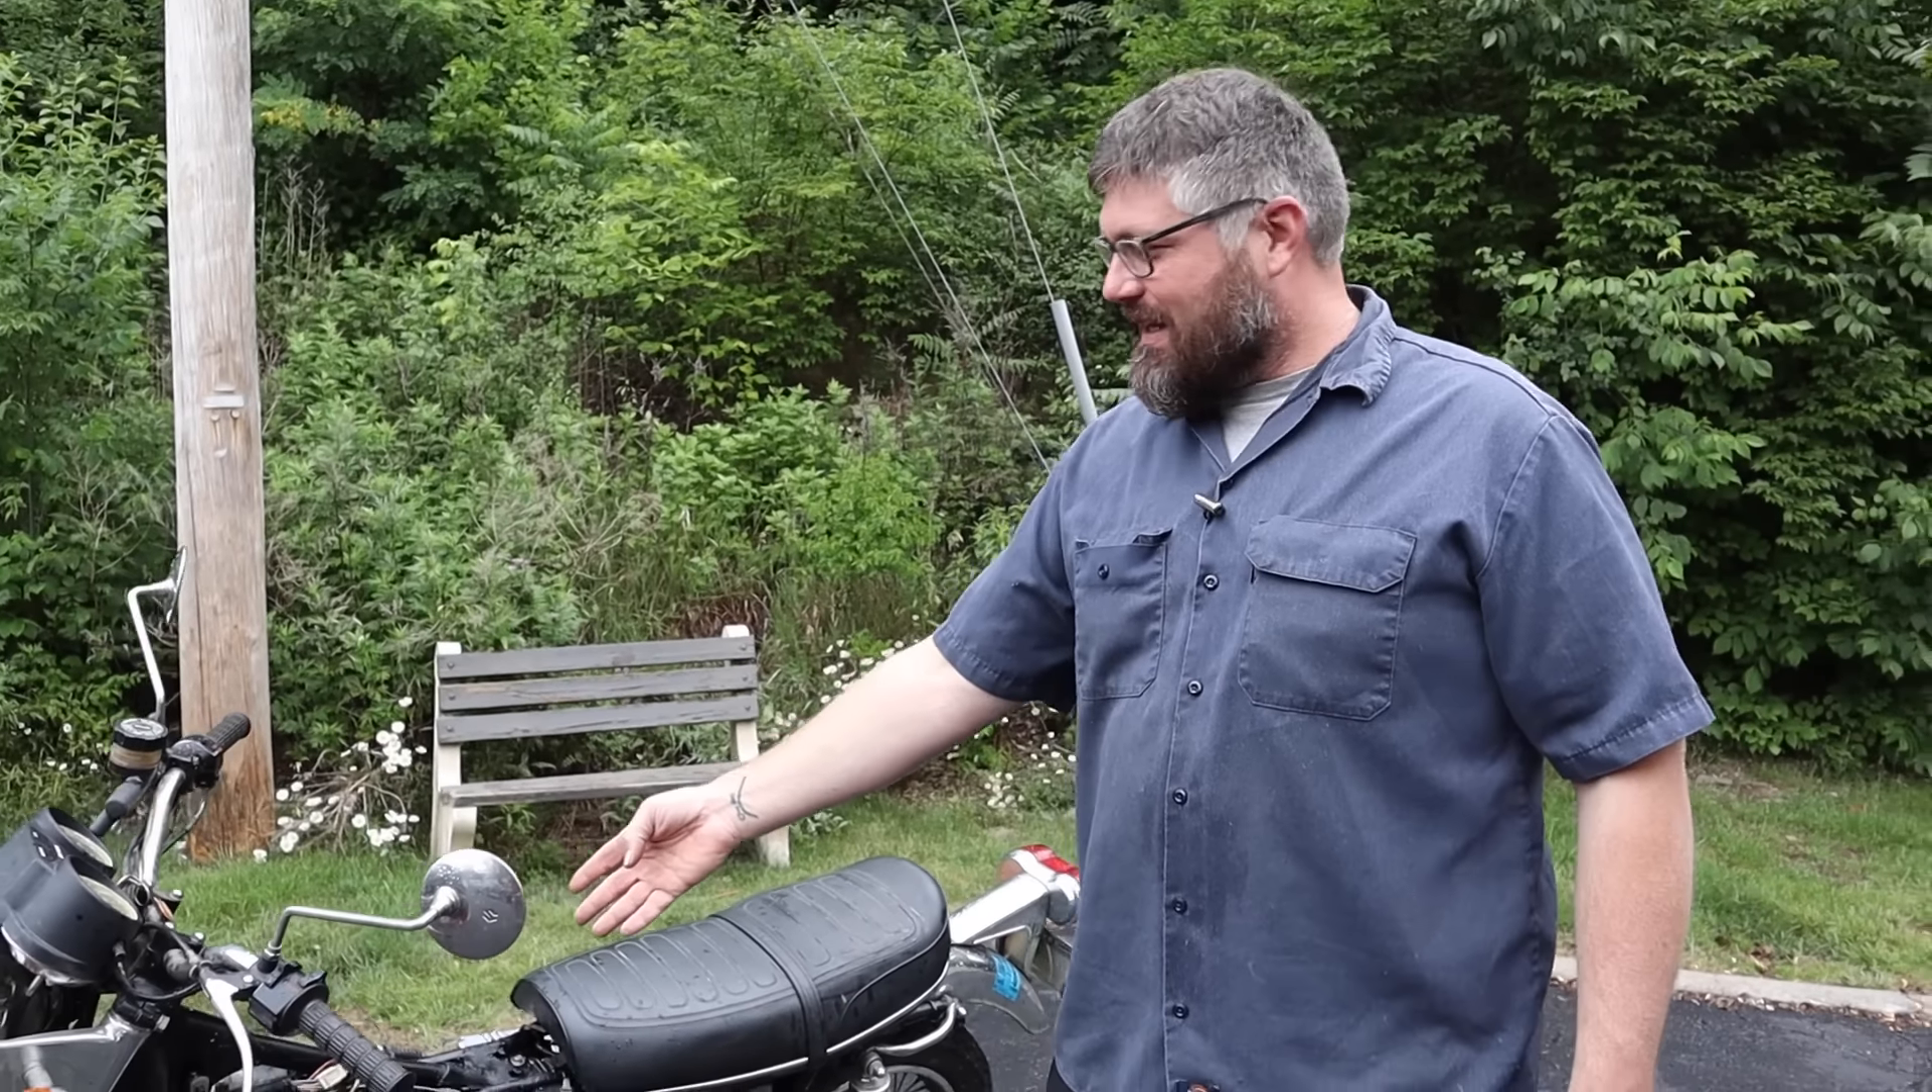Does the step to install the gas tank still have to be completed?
Yes.